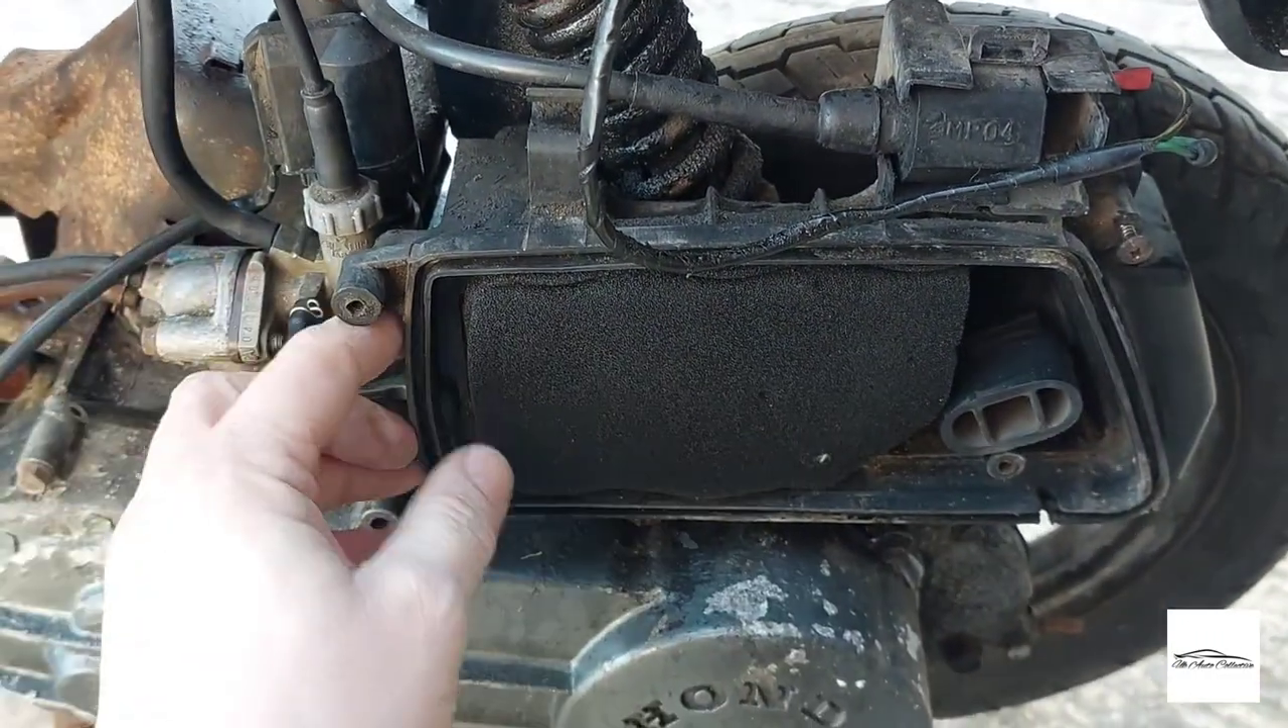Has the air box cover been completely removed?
Yes.